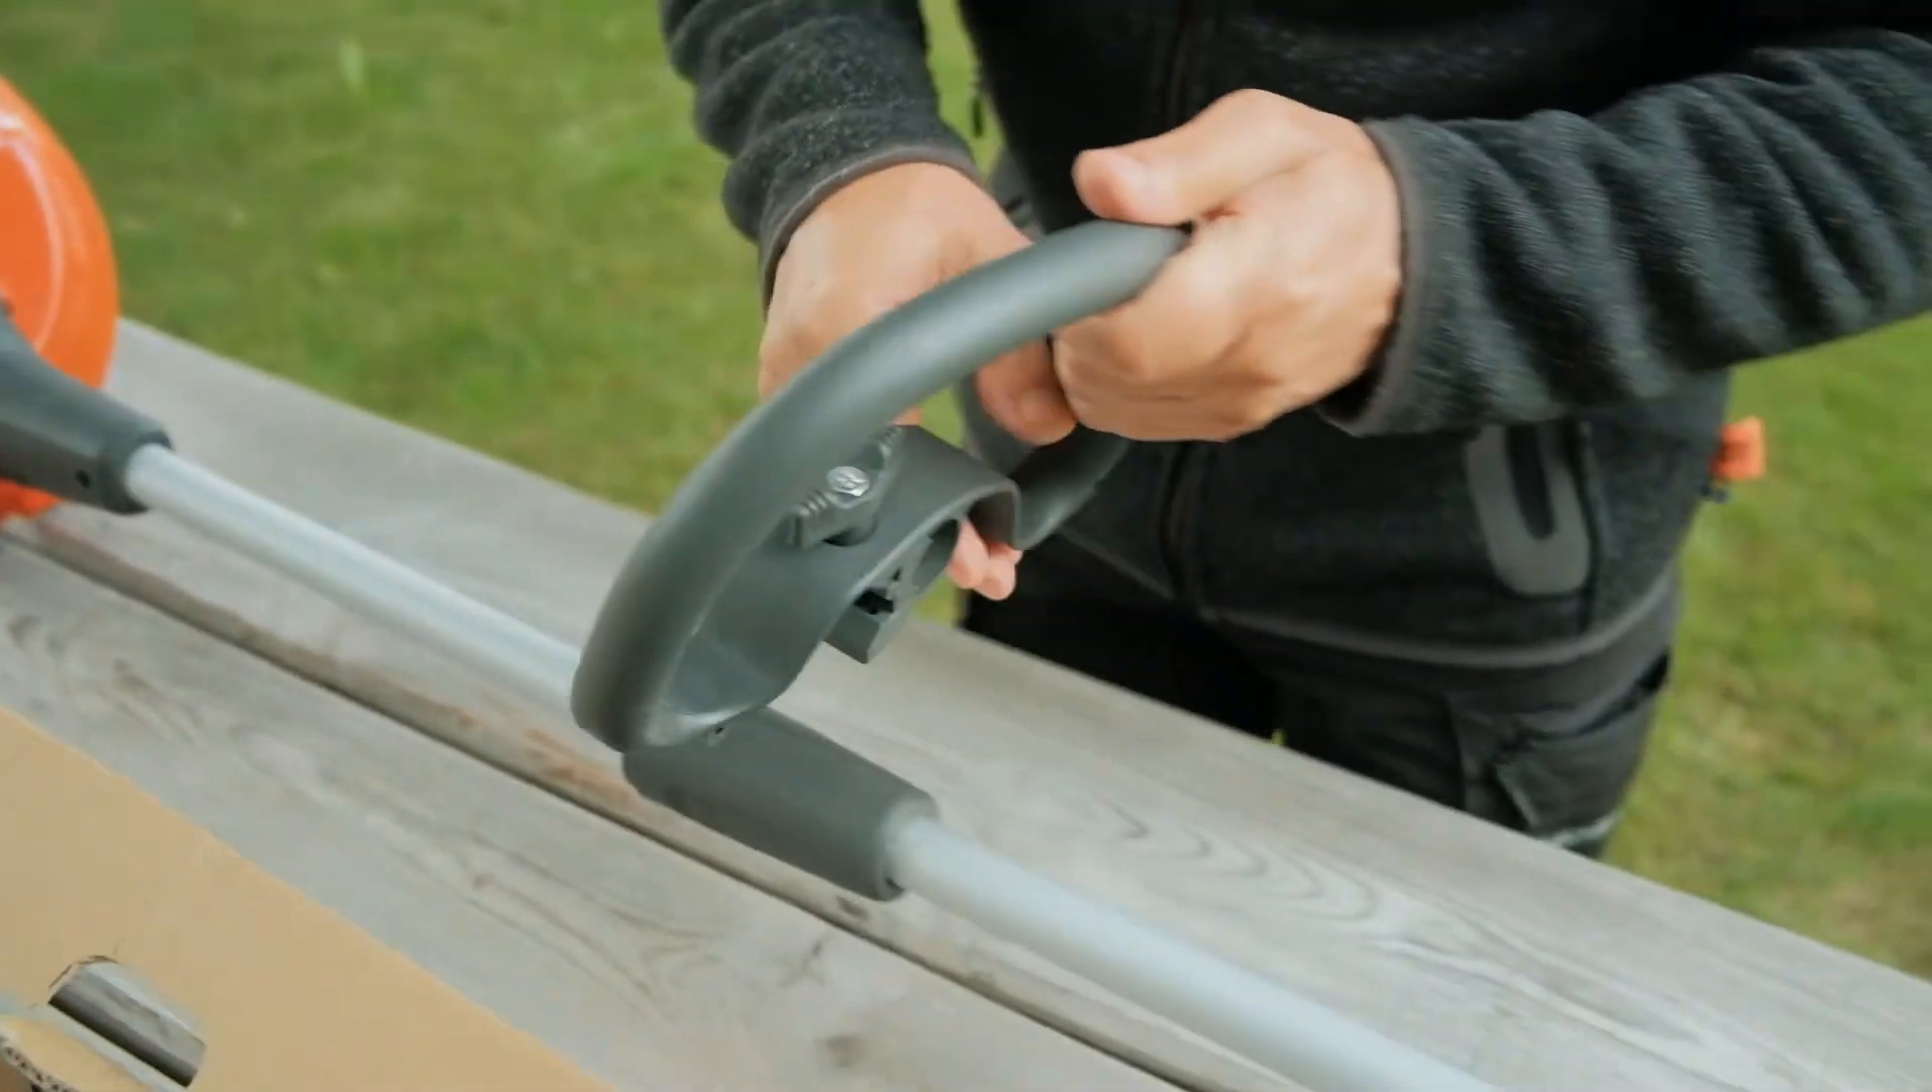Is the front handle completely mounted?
No.